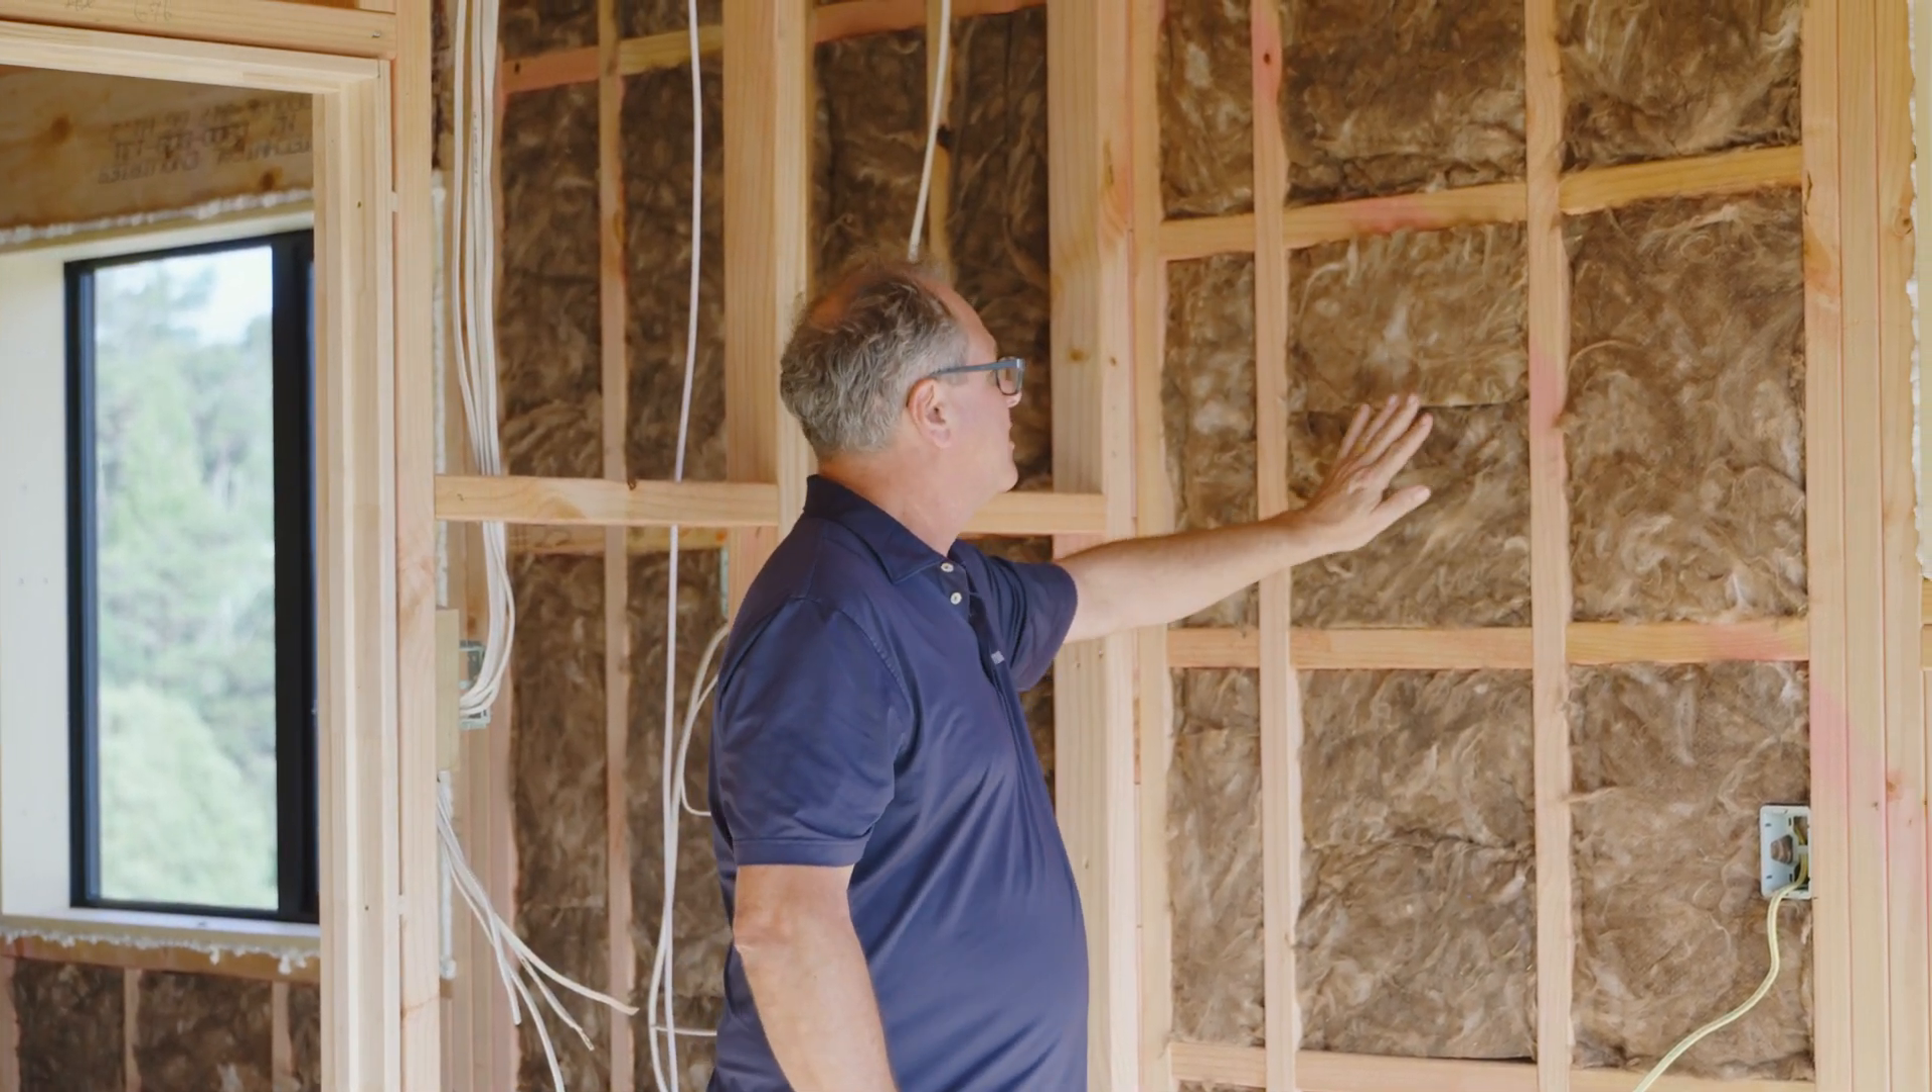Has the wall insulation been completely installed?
Yes.